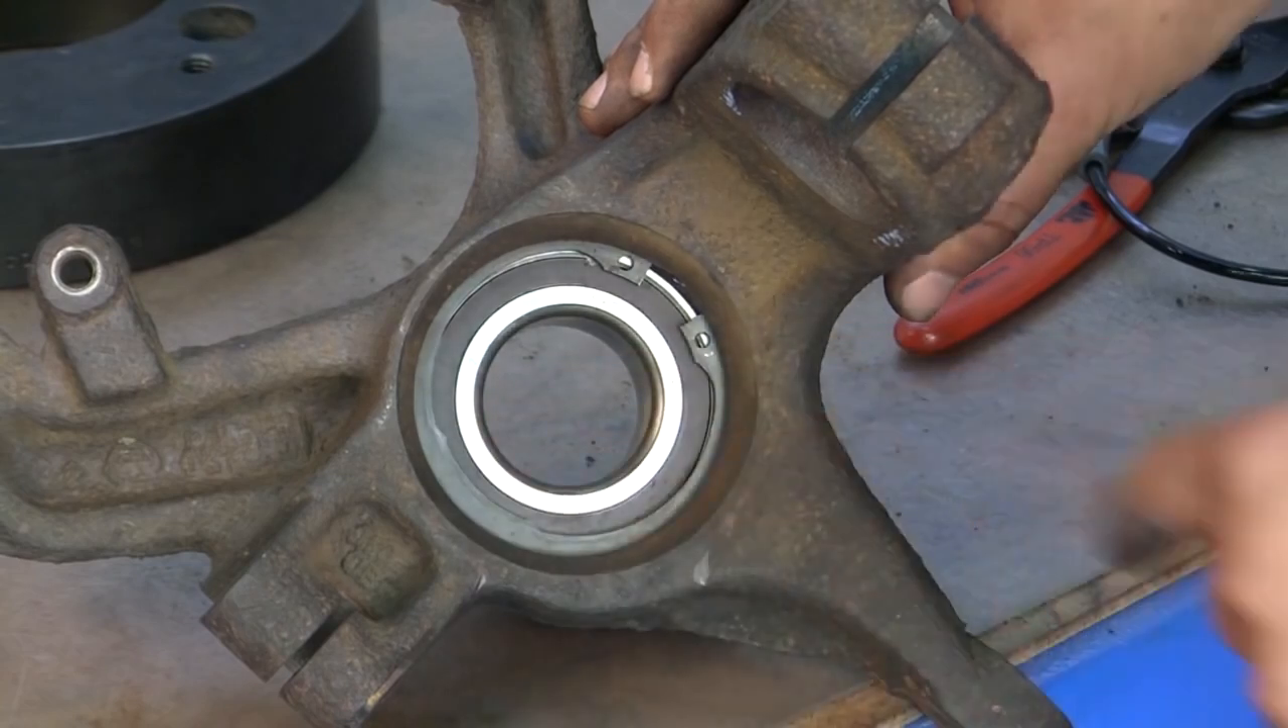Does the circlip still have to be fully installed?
No.